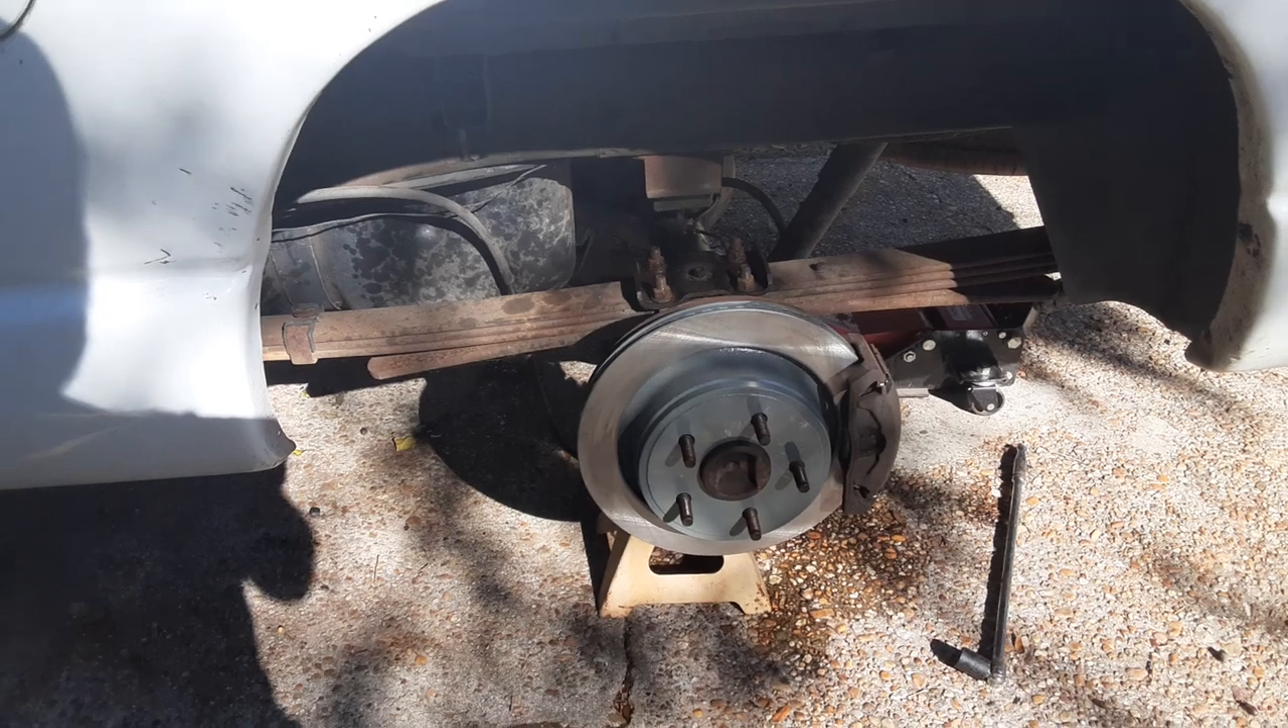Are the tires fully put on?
No.